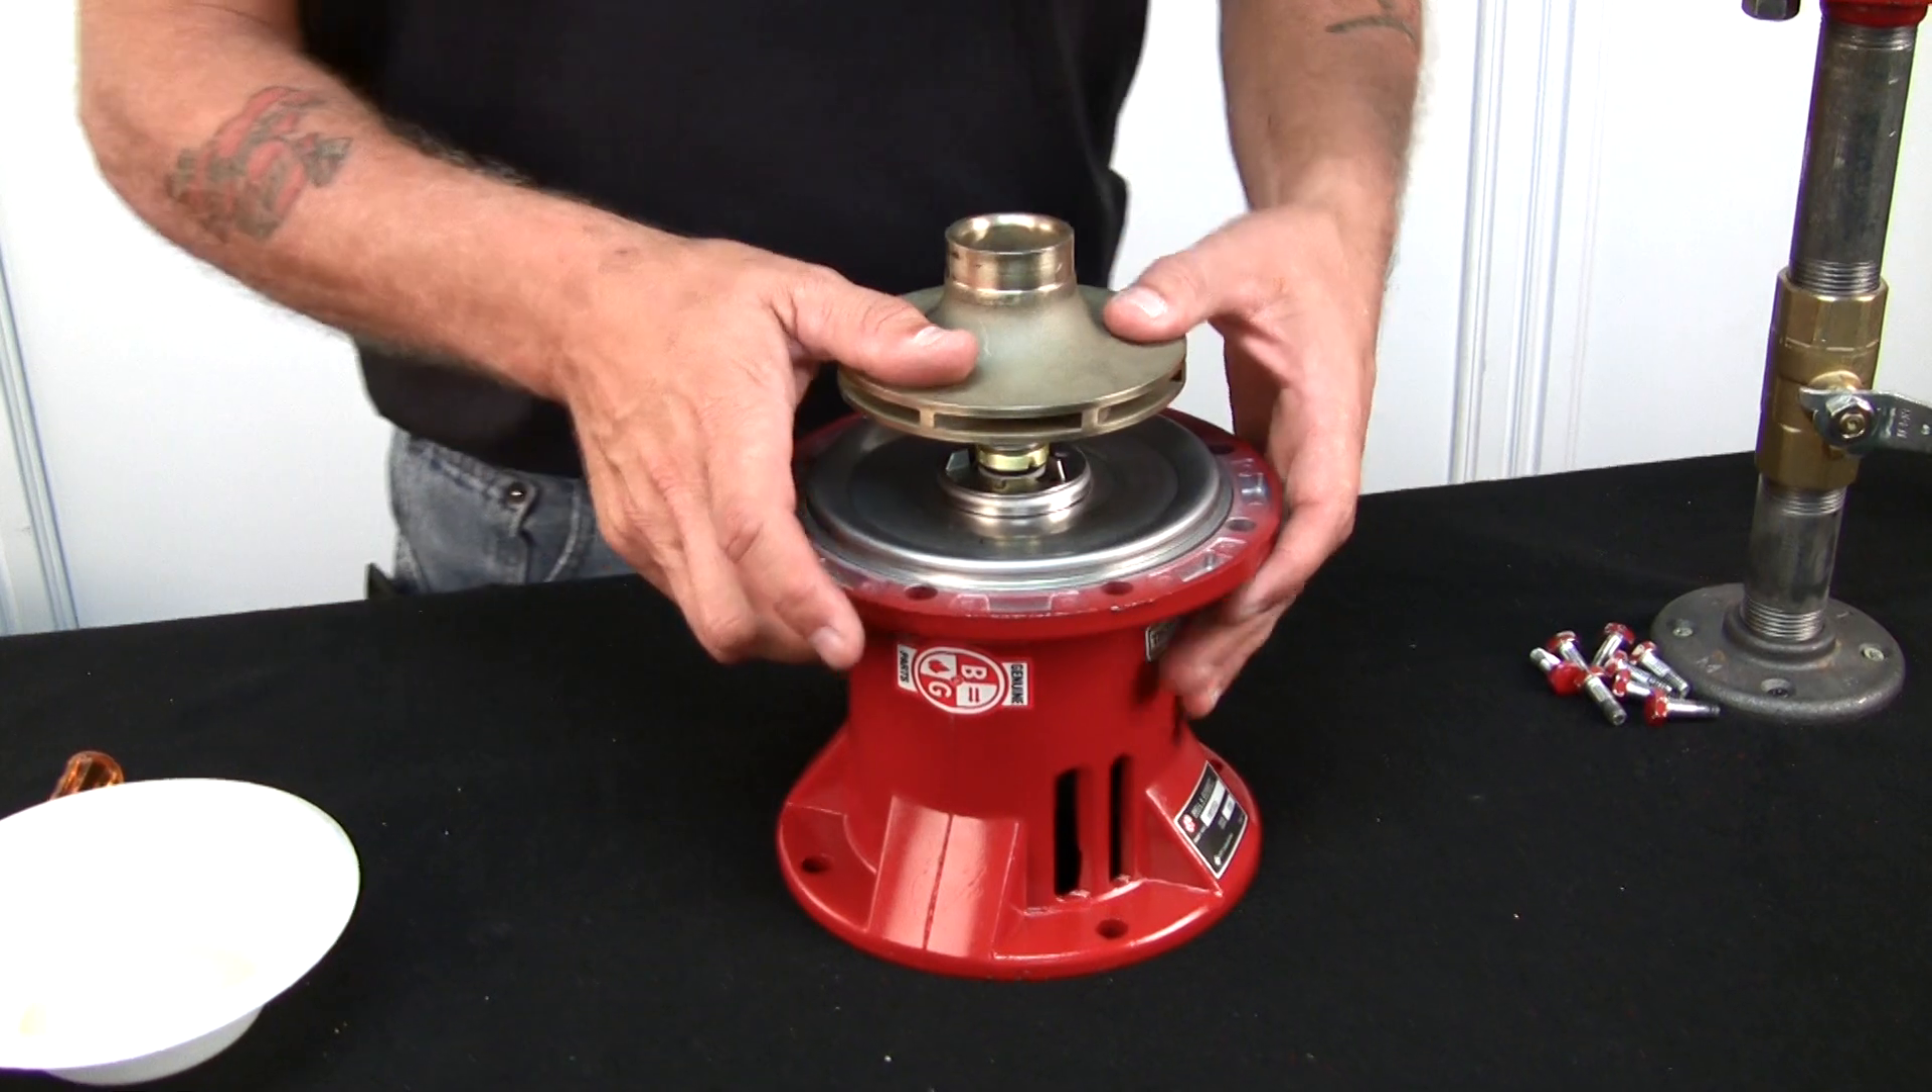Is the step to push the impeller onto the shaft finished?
No.